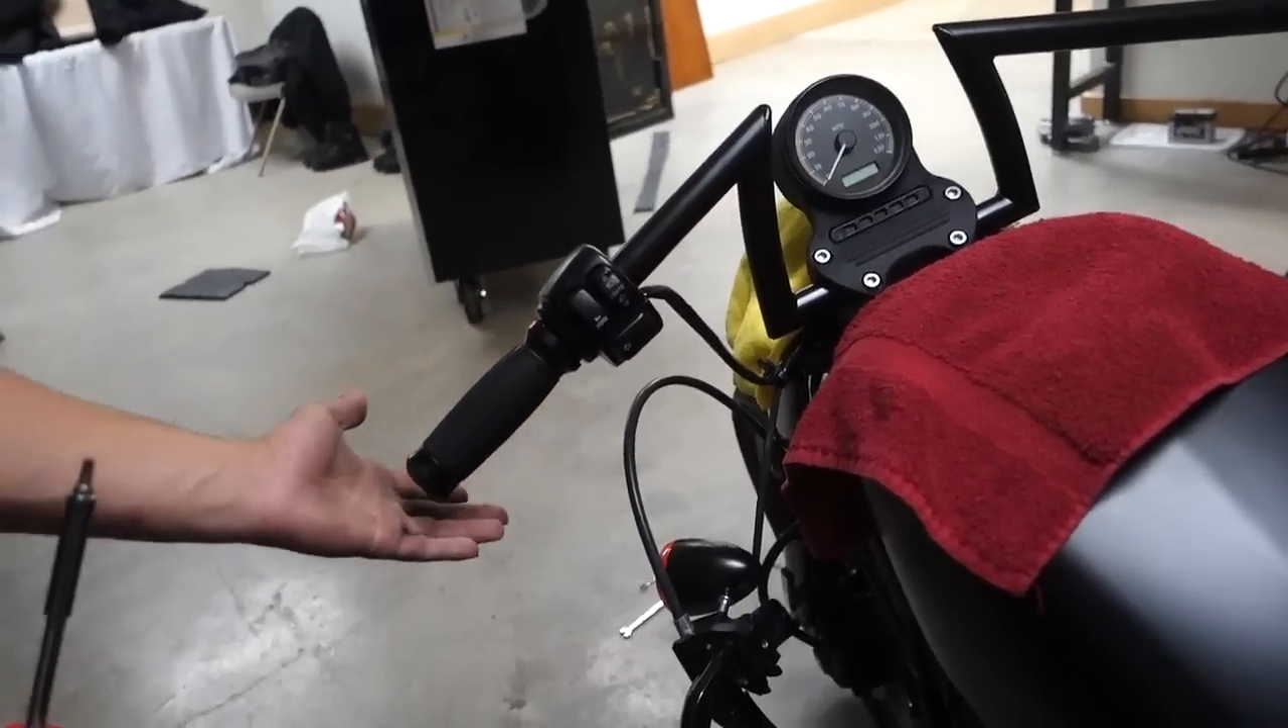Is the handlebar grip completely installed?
Yes.